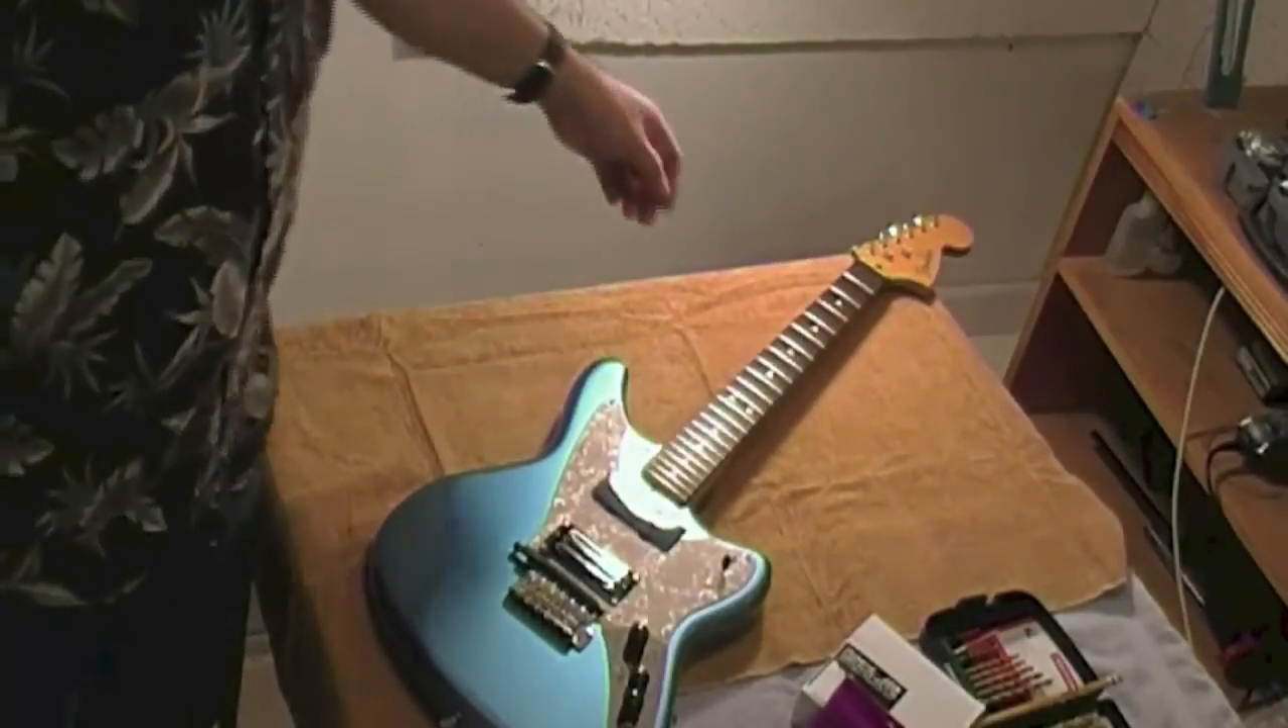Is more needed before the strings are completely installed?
Yes.